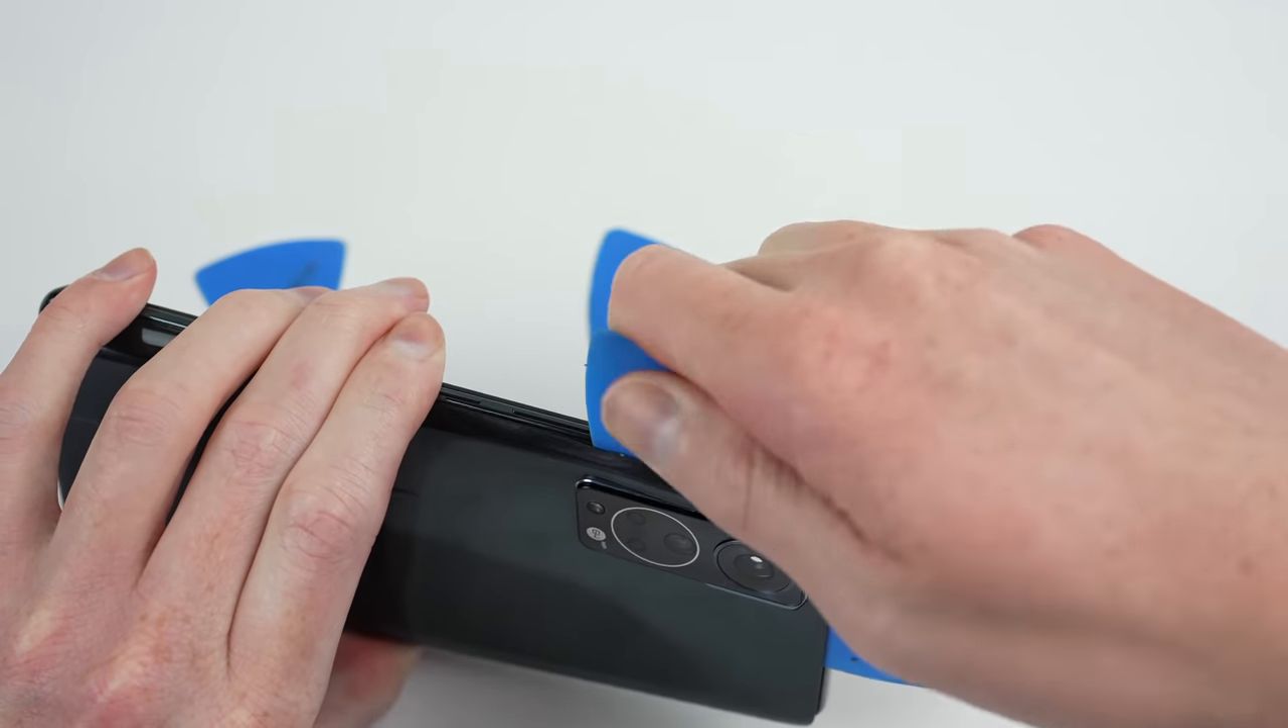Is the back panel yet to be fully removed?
Yes.